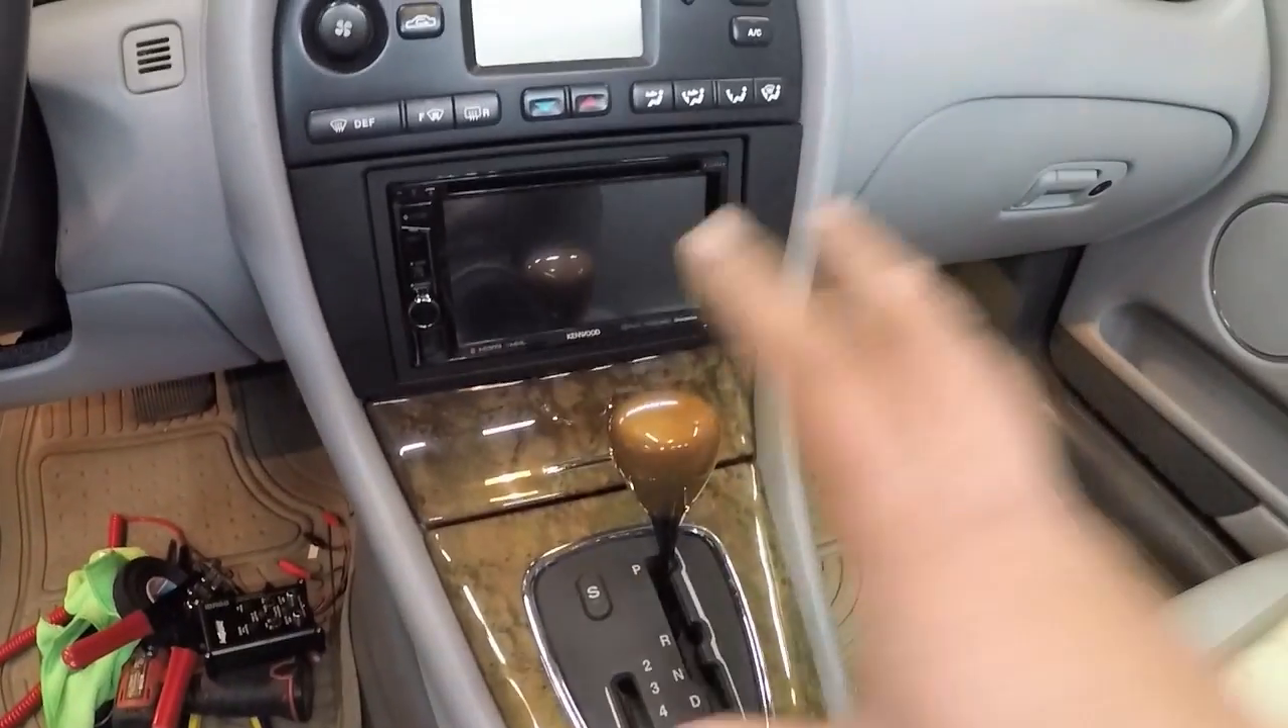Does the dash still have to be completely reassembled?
No.